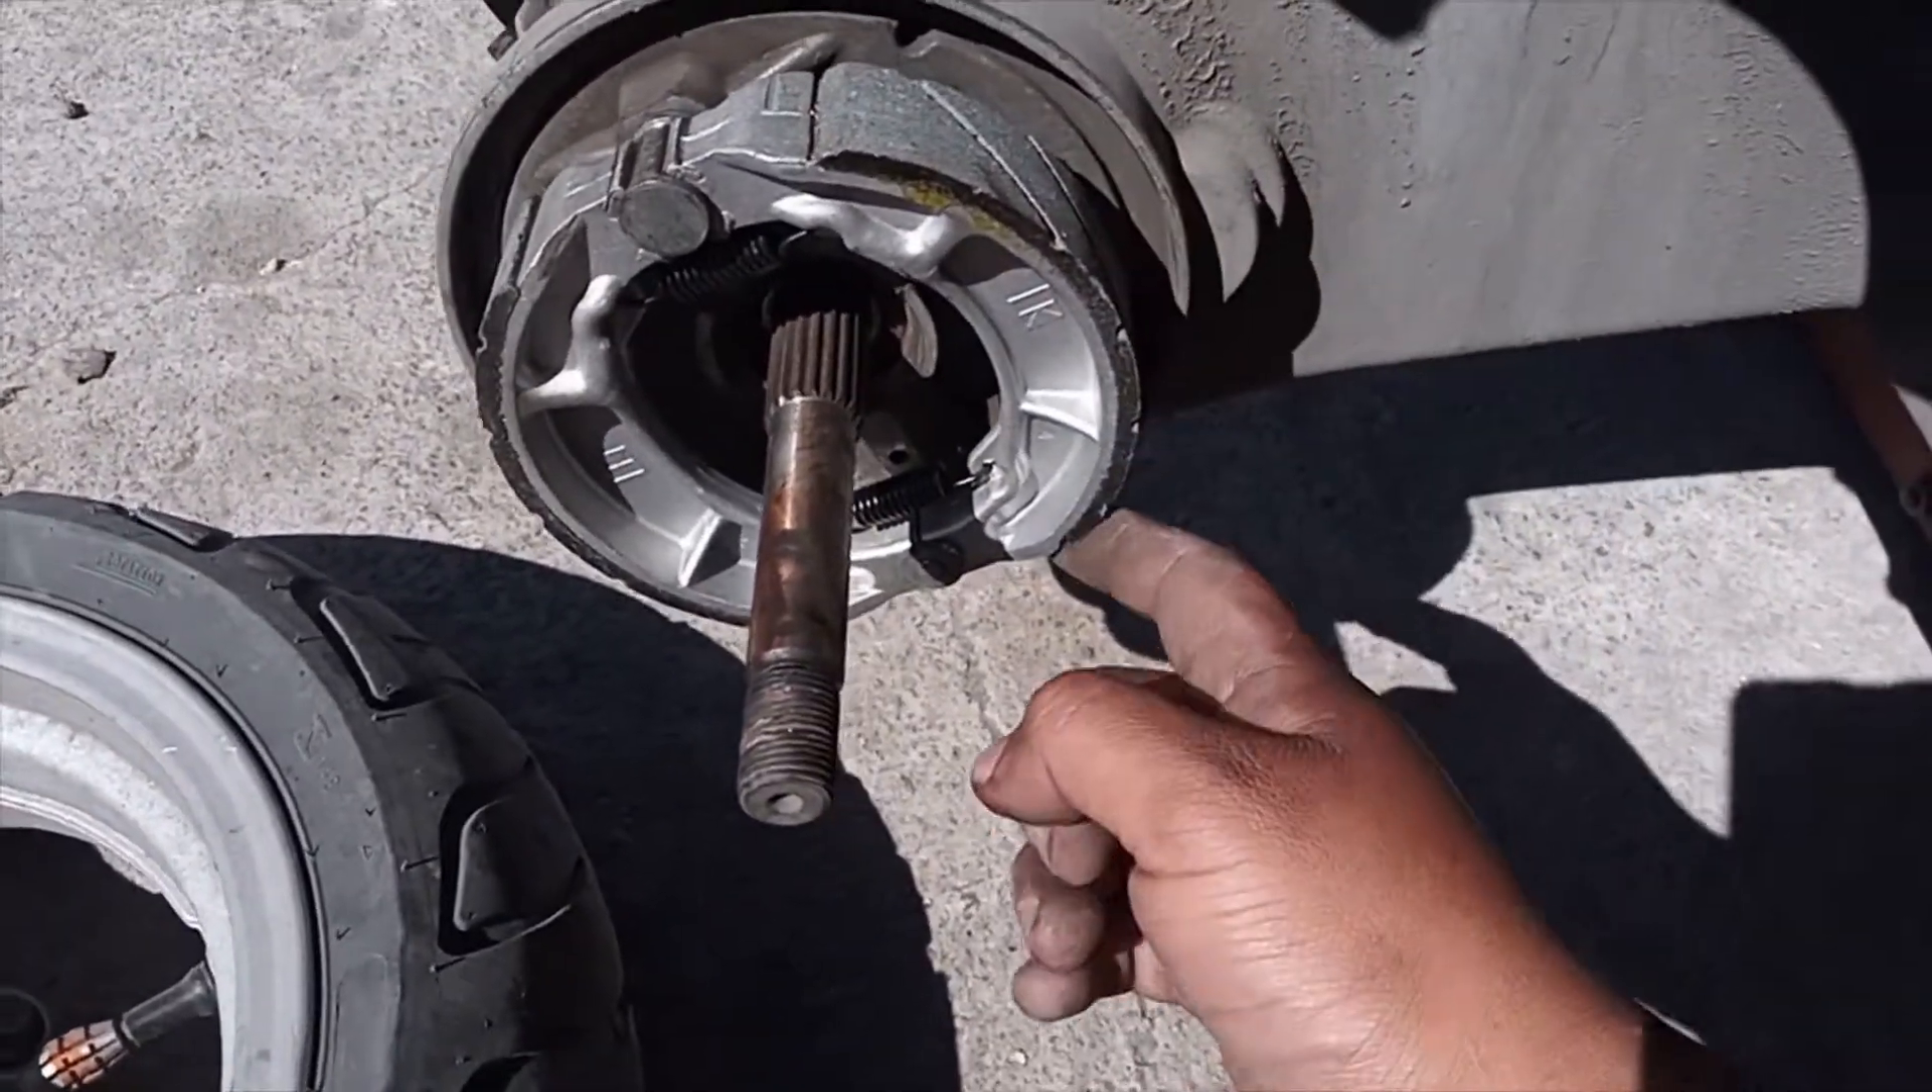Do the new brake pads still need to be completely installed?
No.